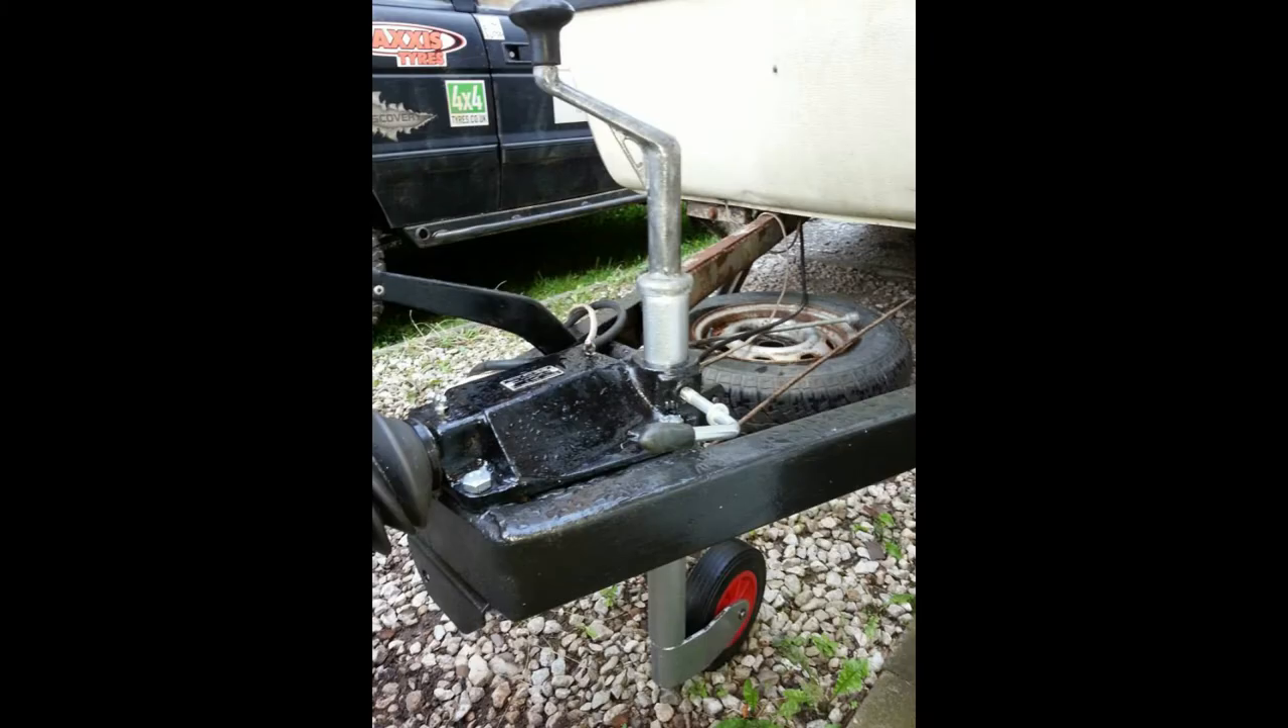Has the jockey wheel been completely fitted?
Yes.